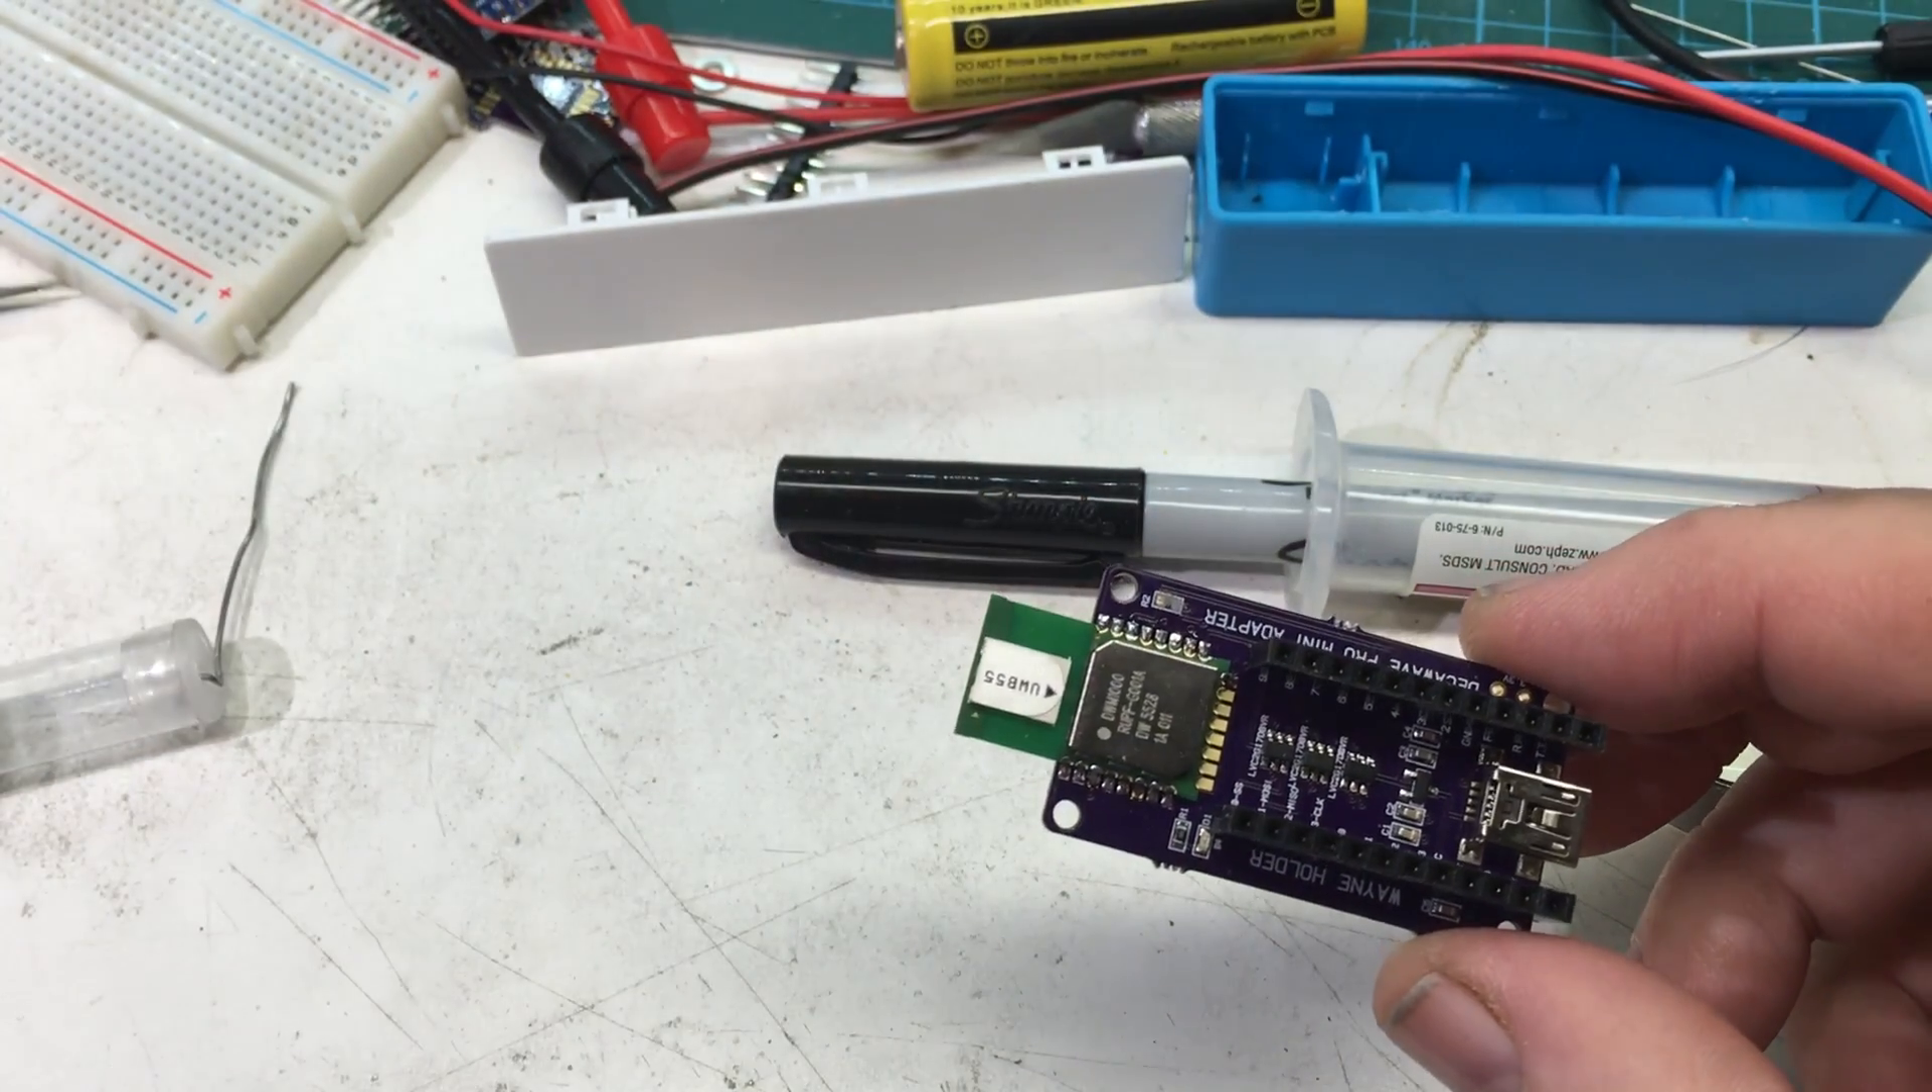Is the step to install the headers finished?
Yes.